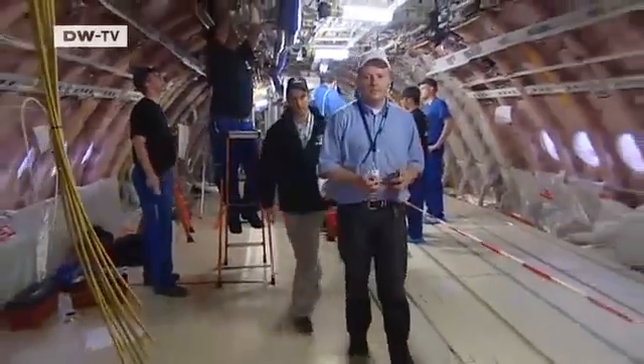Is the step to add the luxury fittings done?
No.